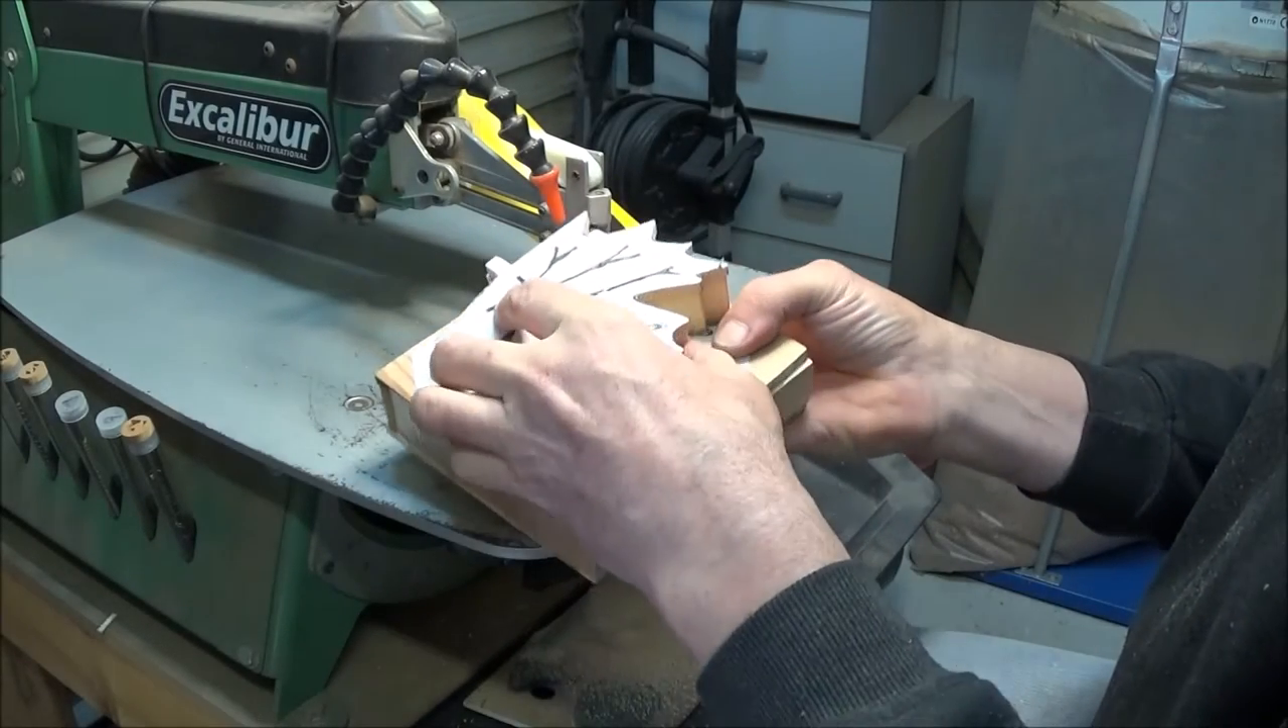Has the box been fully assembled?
No.